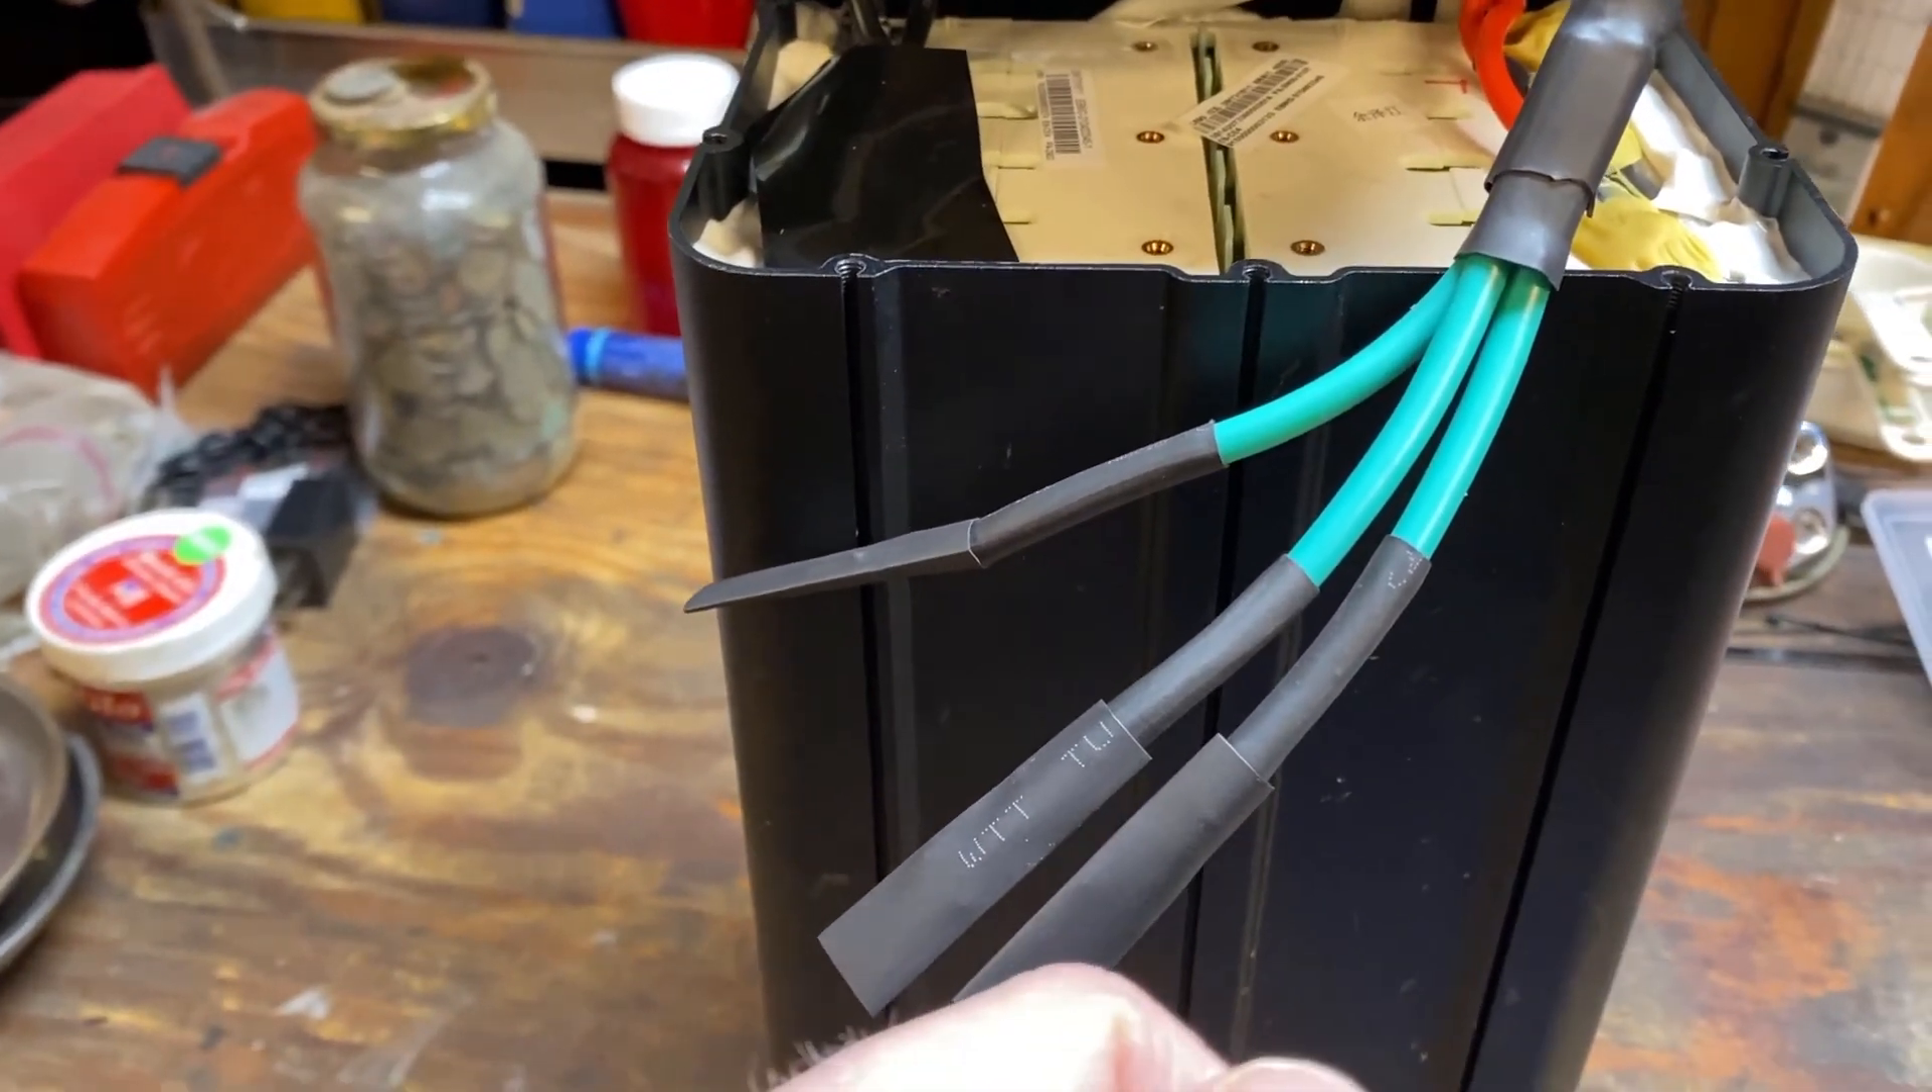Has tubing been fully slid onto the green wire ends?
Yes.